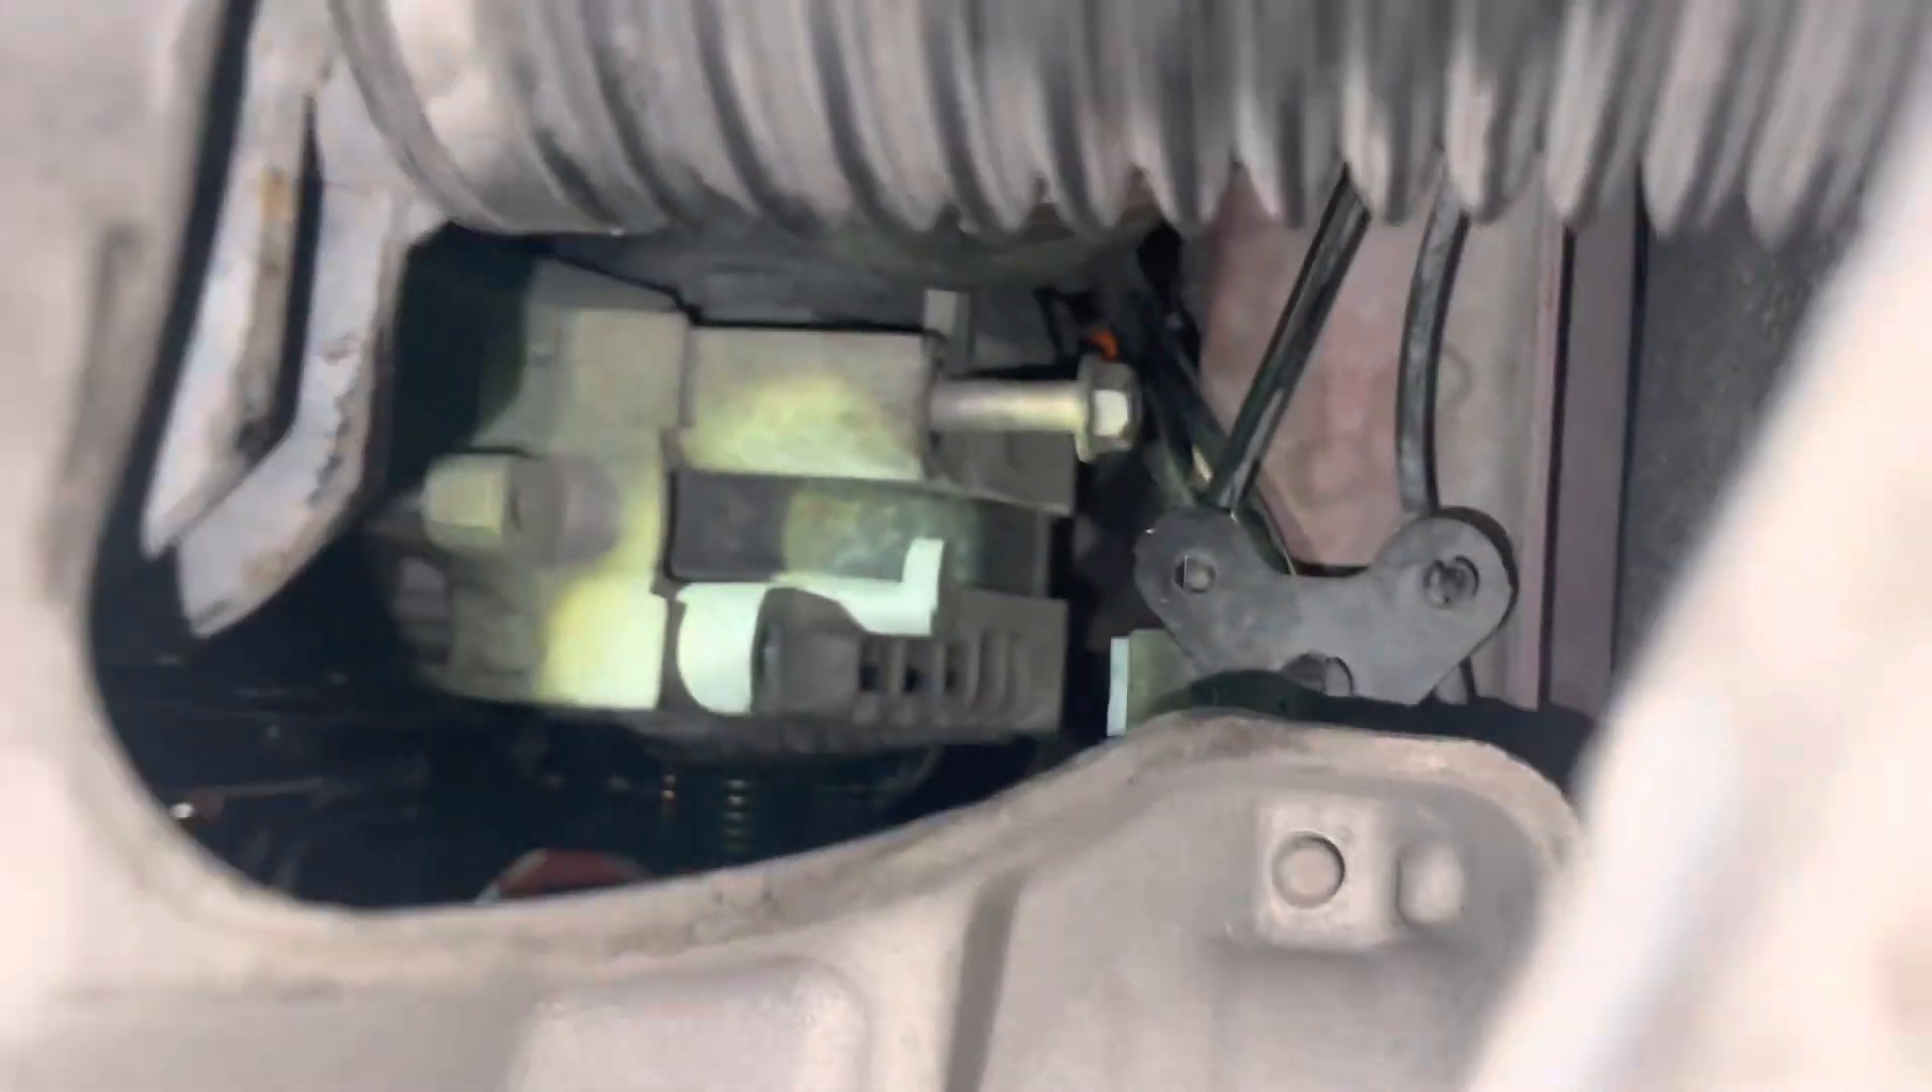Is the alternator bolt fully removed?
No.